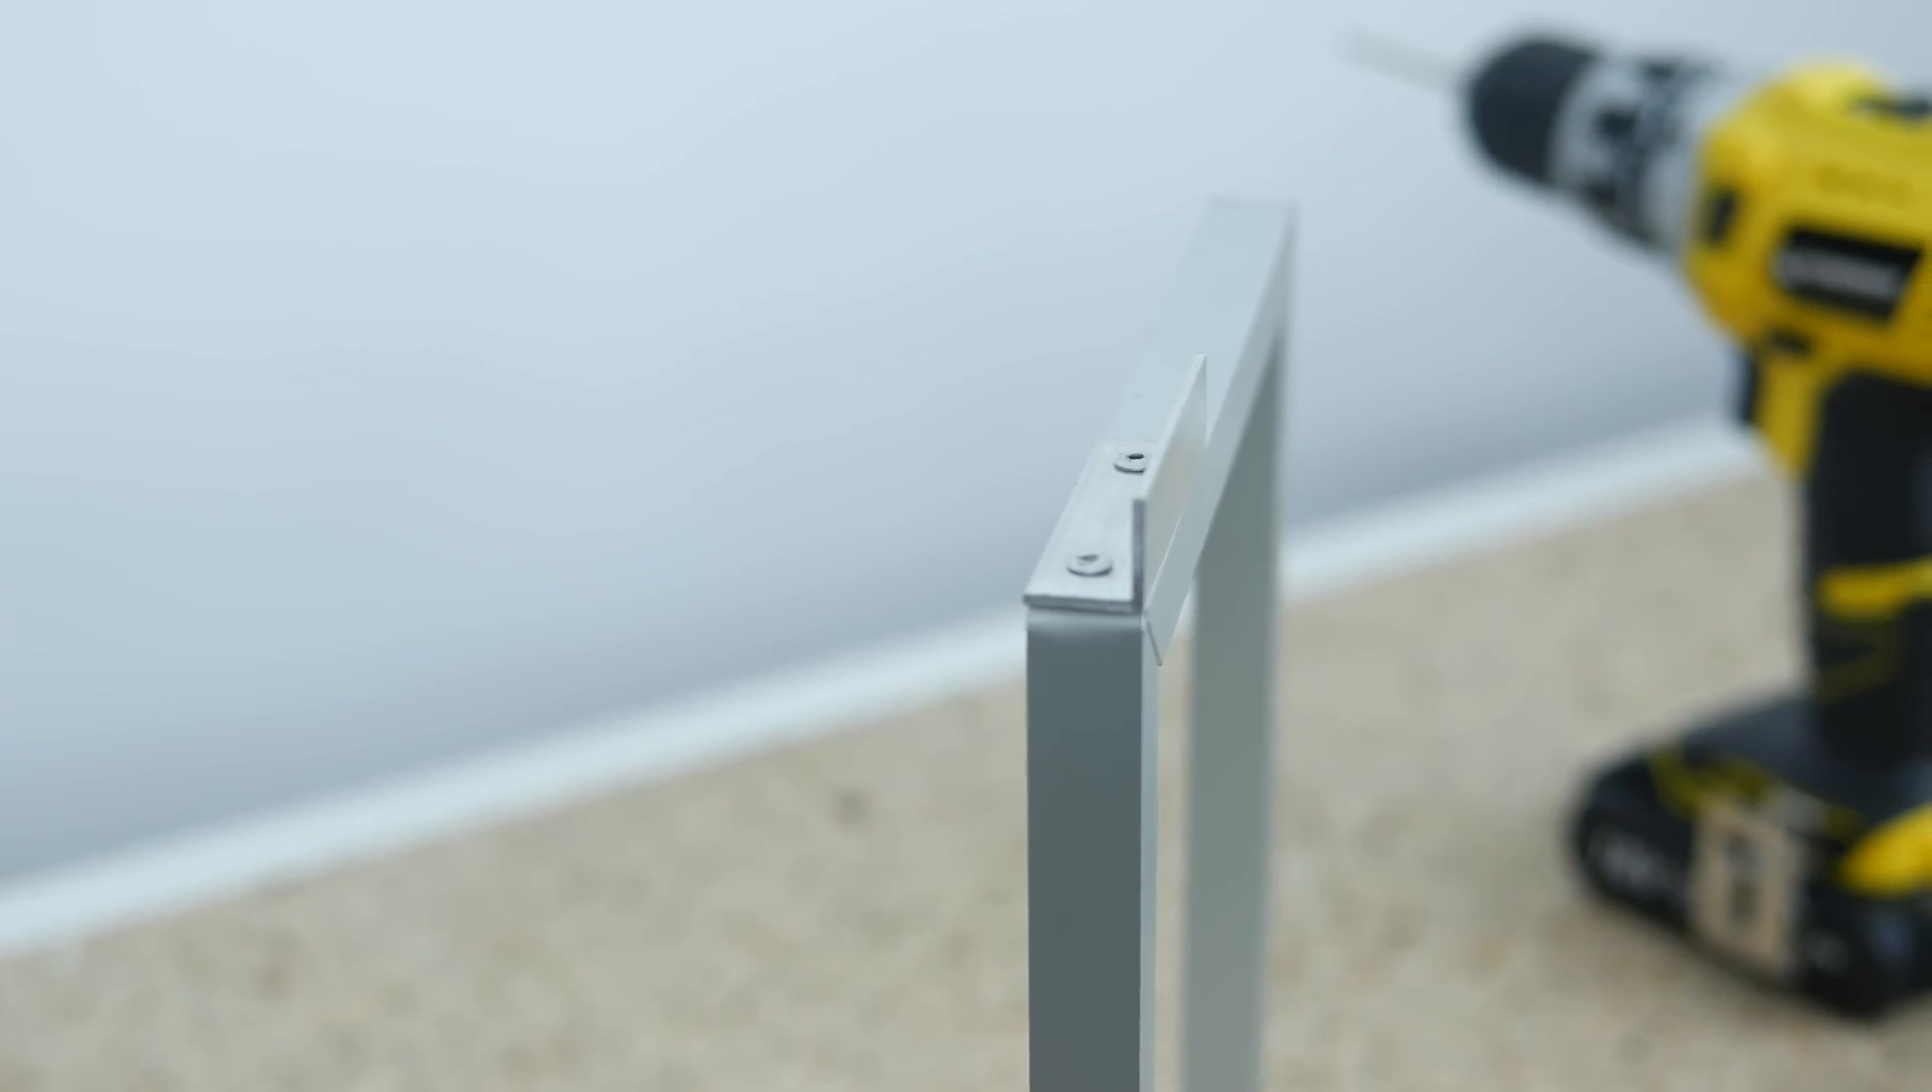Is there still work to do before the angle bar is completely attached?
No.